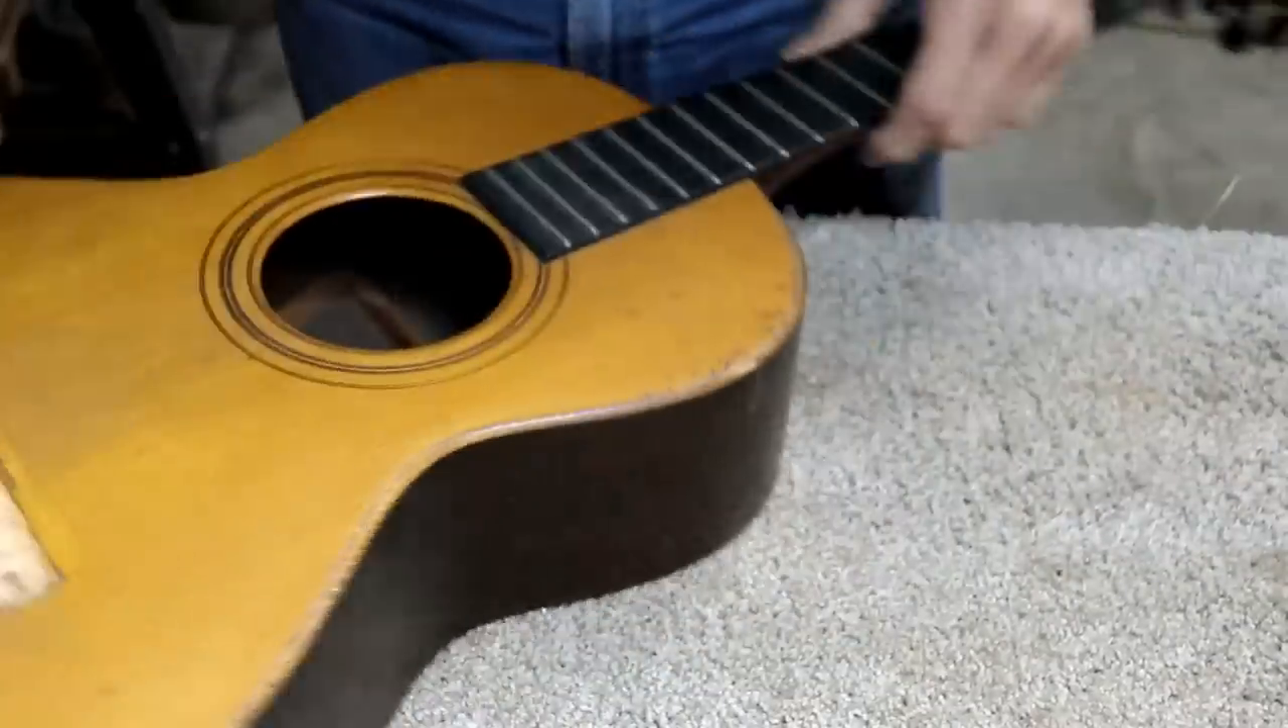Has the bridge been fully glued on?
No.